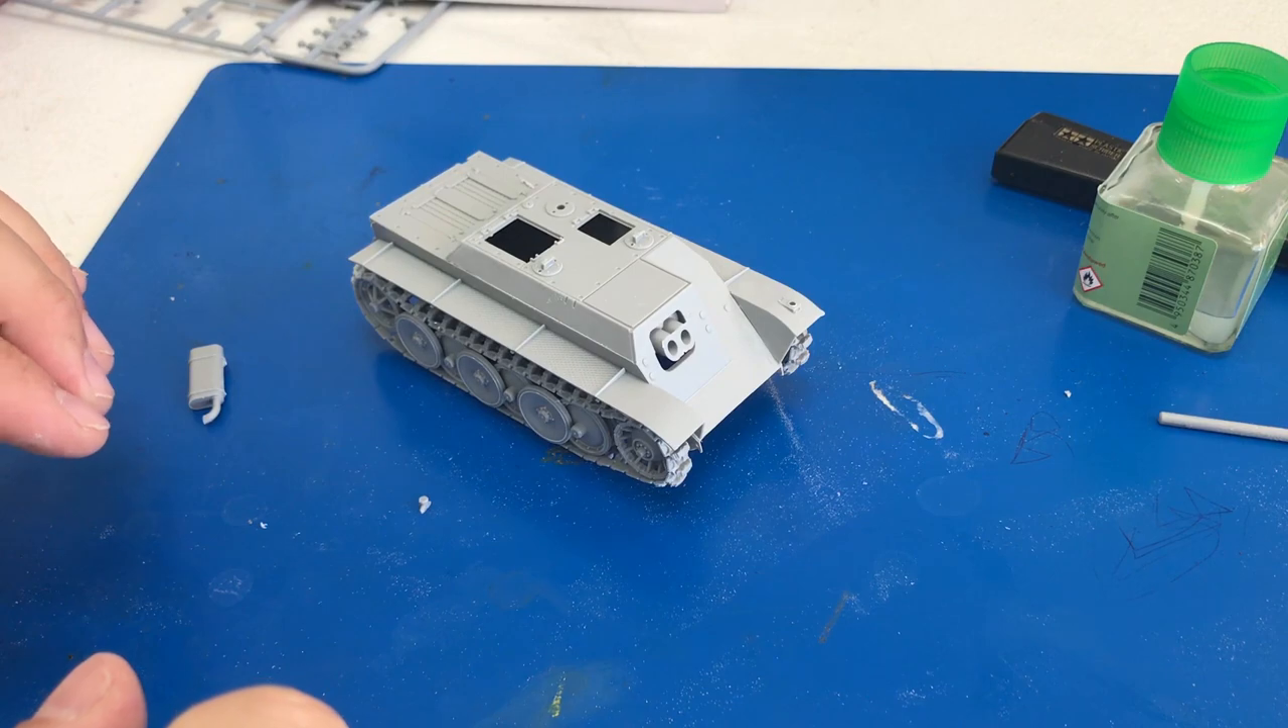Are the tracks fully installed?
Yes.